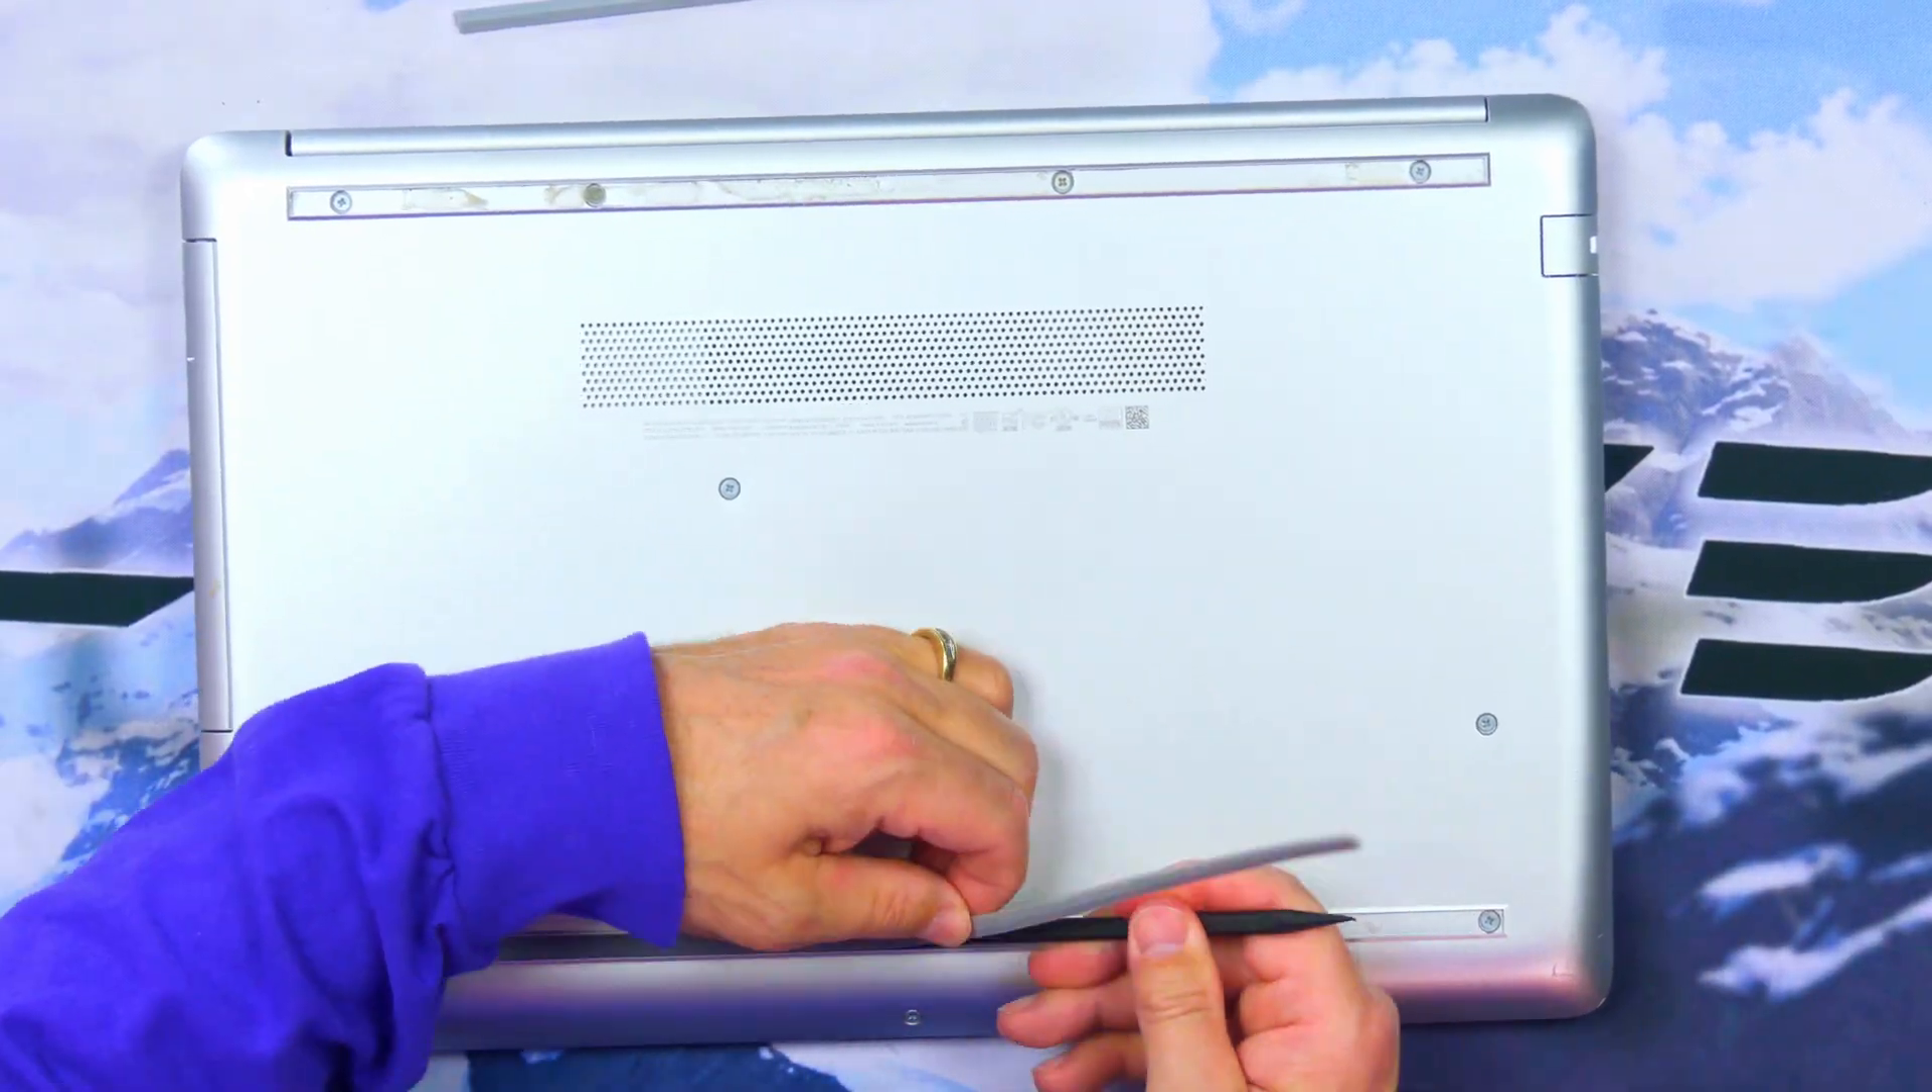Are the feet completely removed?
No.